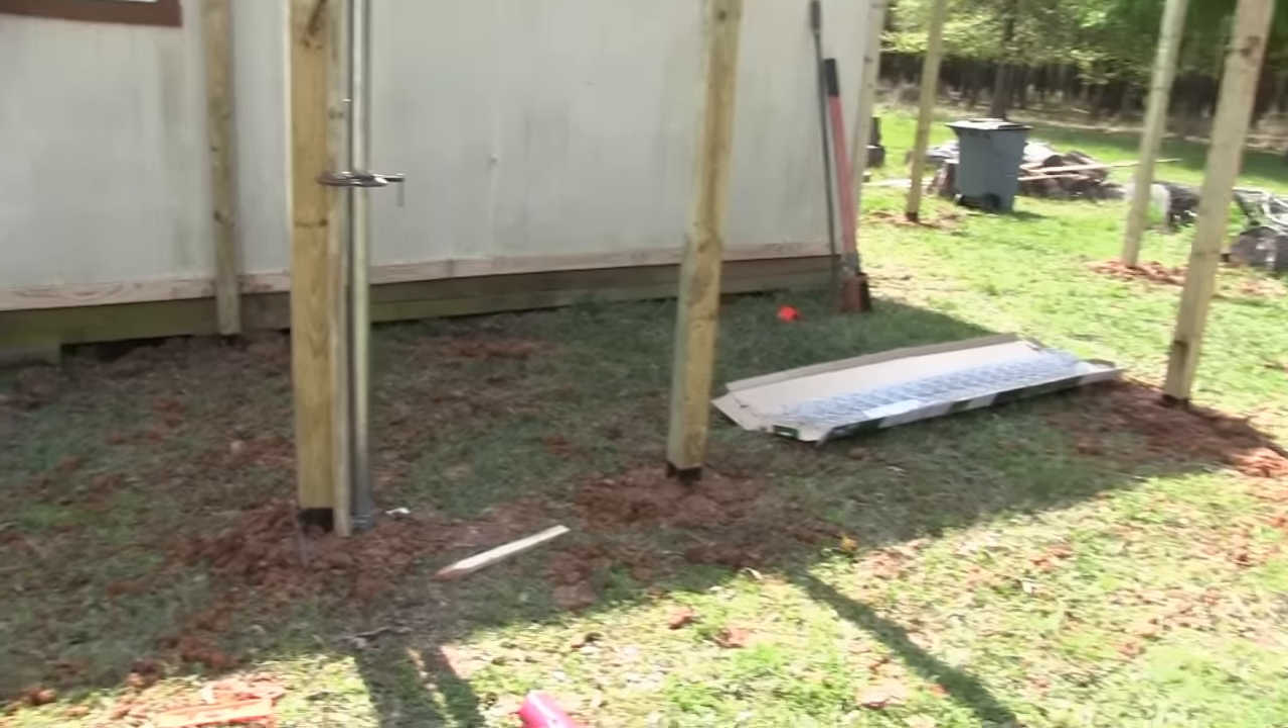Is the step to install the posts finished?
Yes.